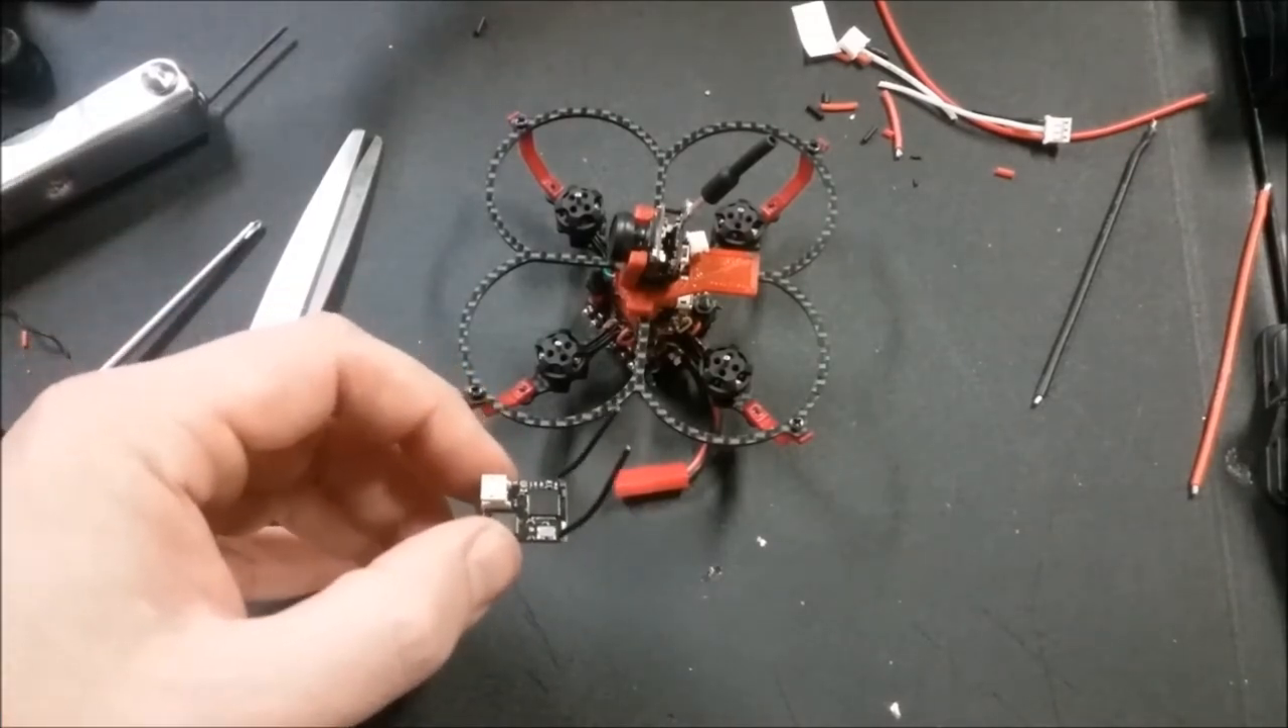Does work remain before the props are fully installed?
Yes.